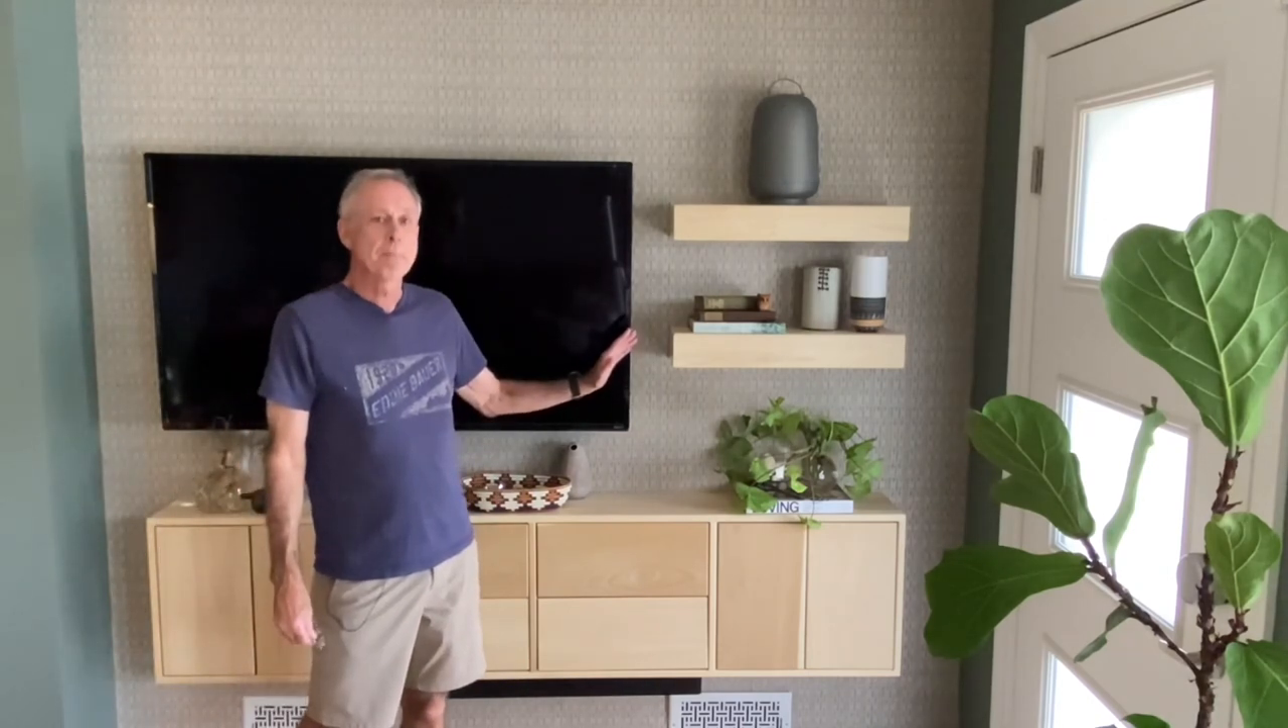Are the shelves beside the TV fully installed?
Yes.